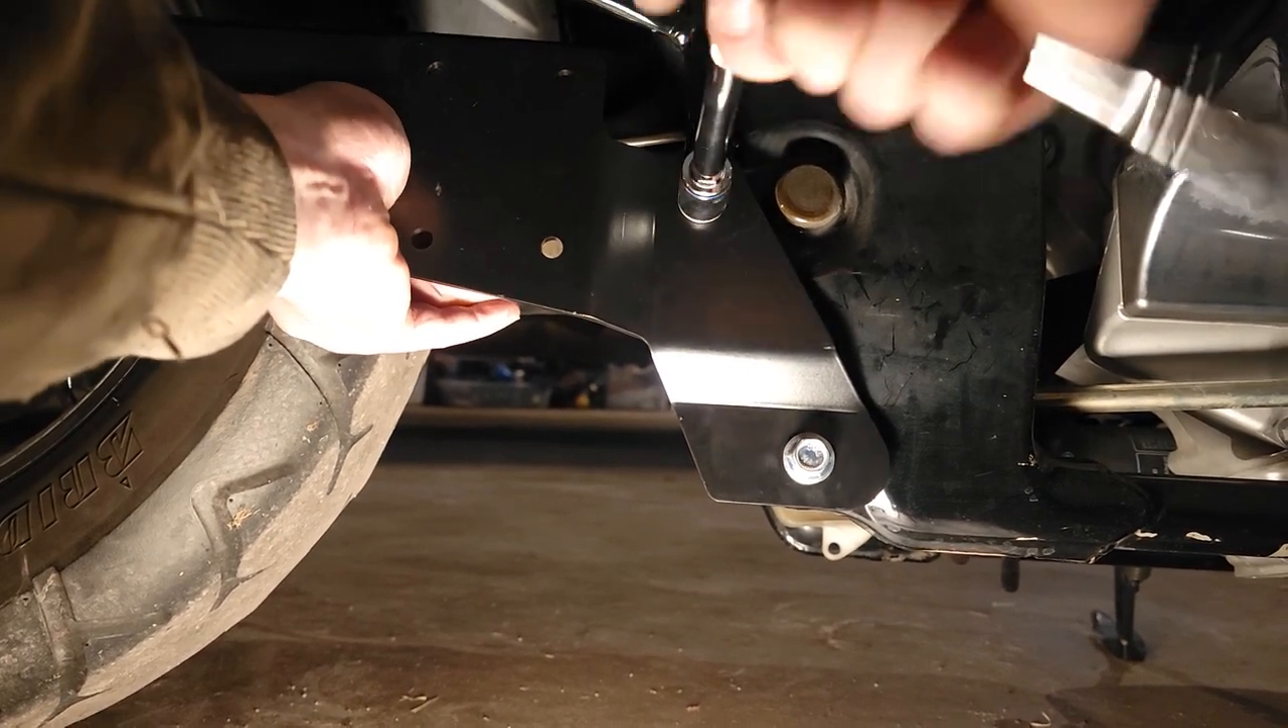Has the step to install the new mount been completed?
No.